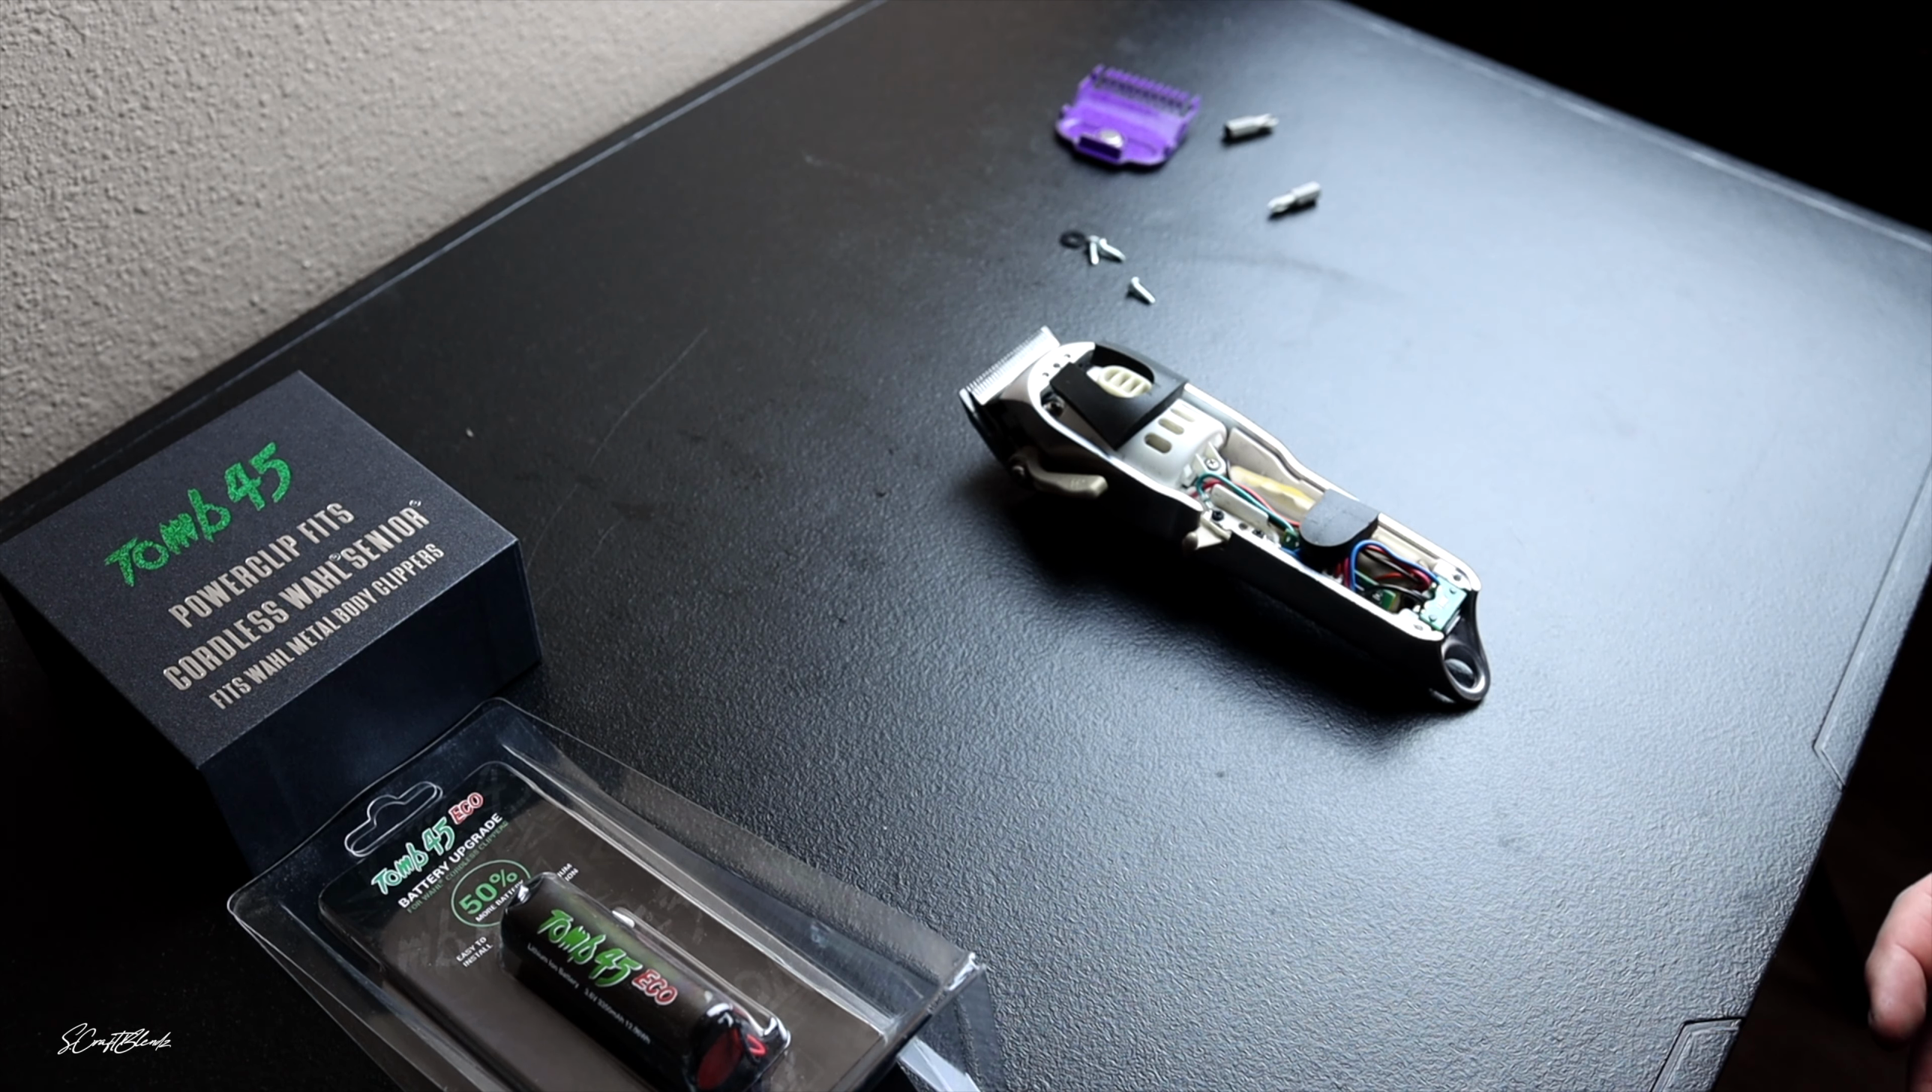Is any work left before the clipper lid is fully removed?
No.